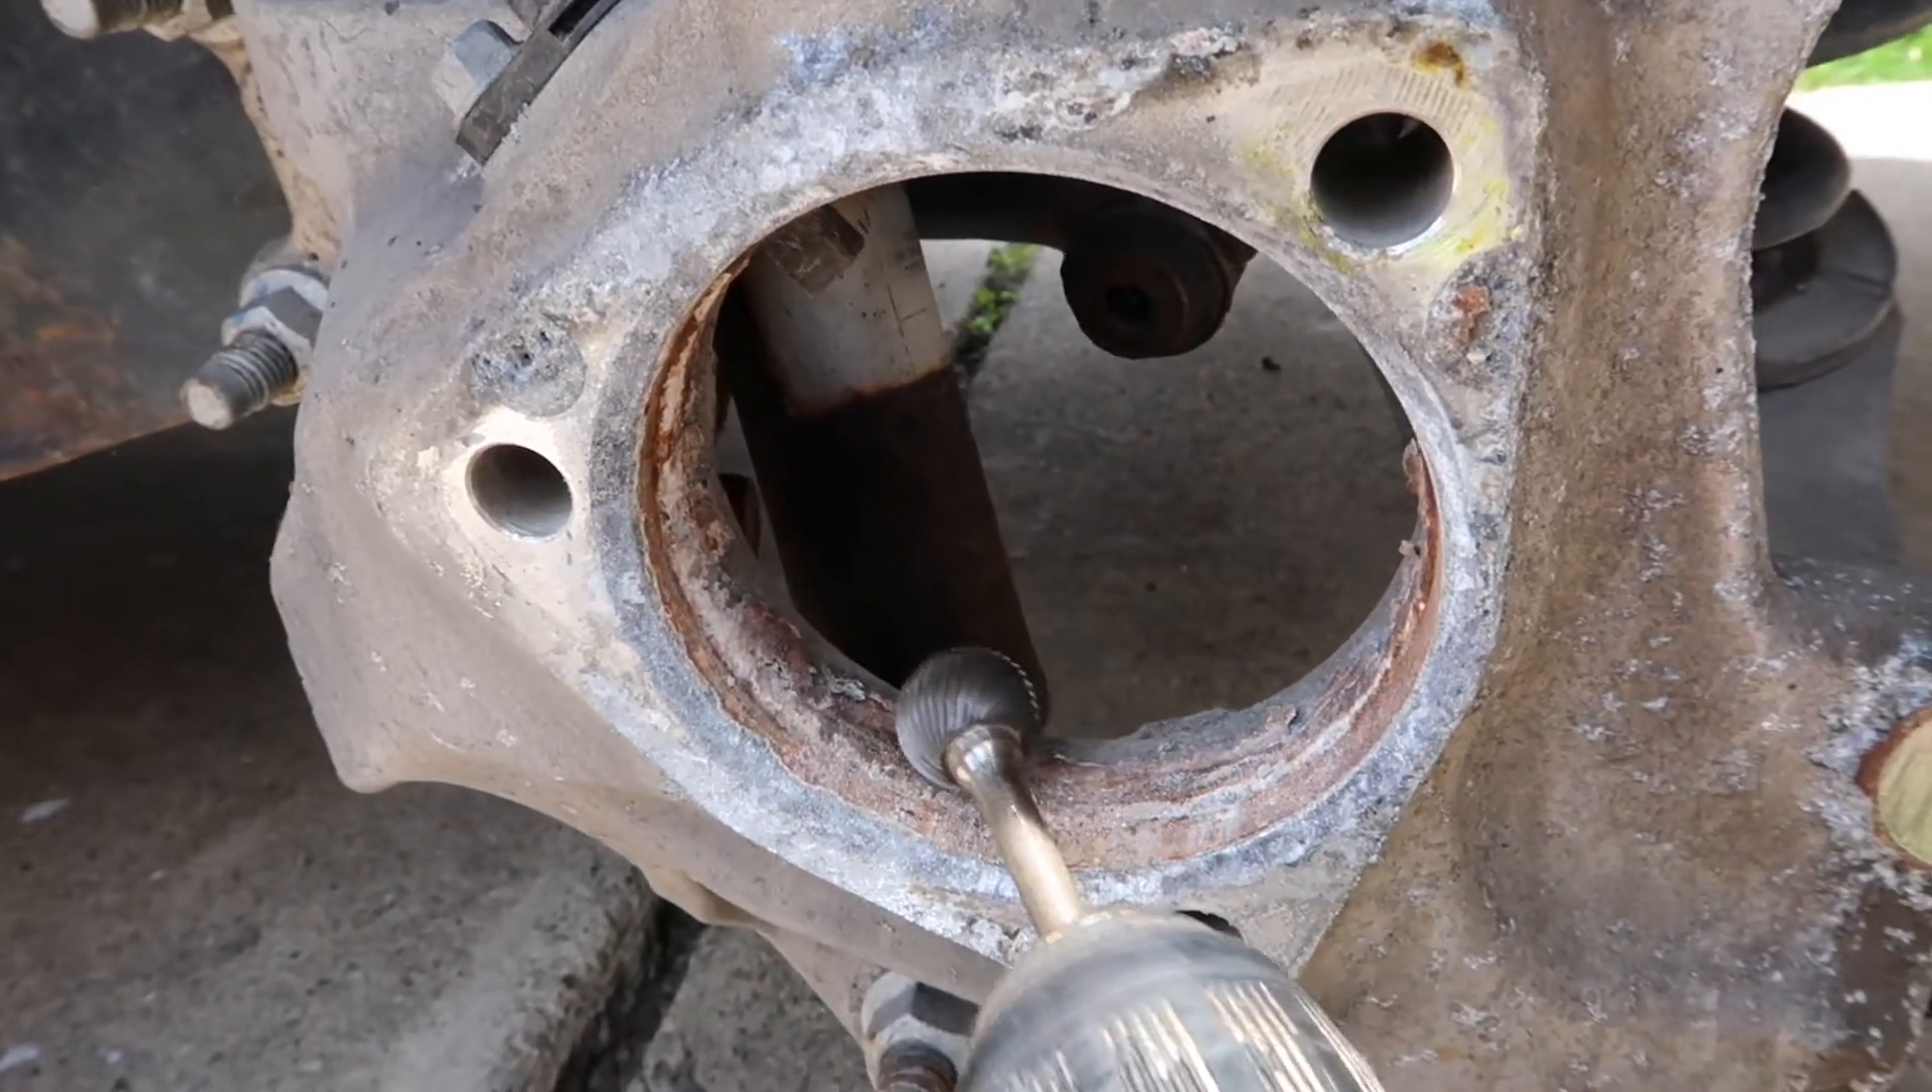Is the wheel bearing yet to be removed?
No.